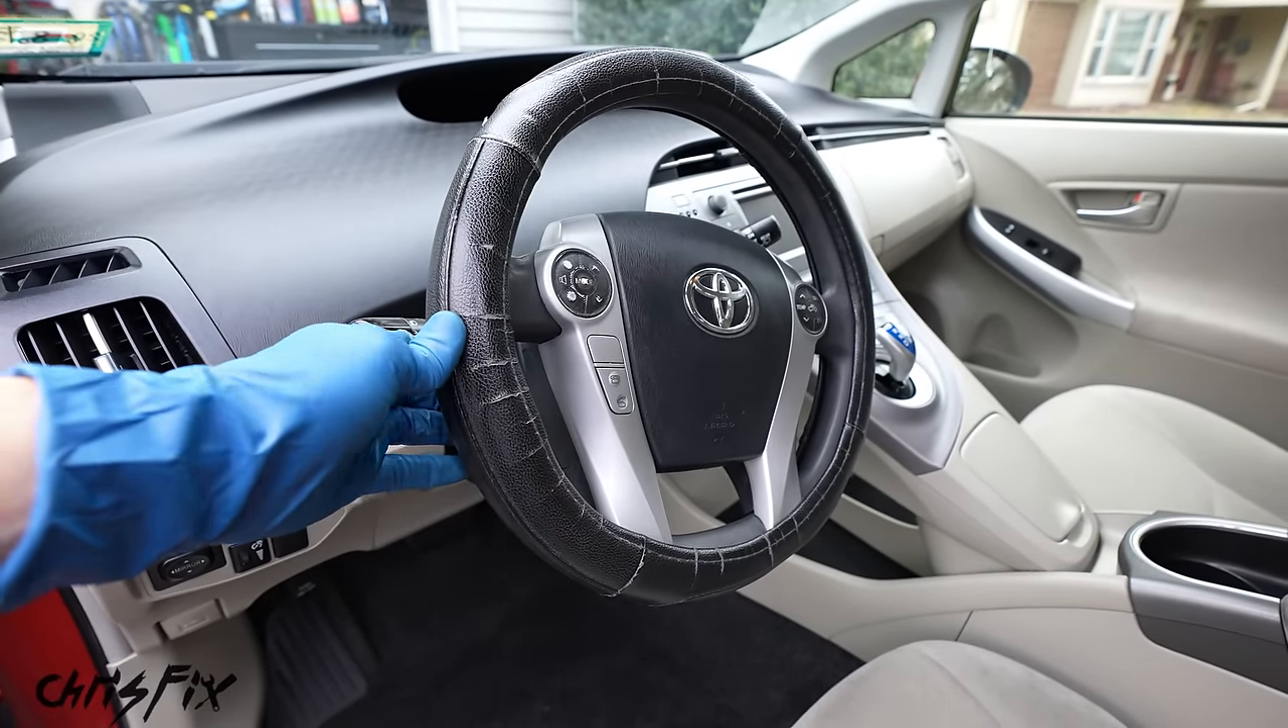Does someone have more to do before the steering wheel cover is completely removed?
Yes.